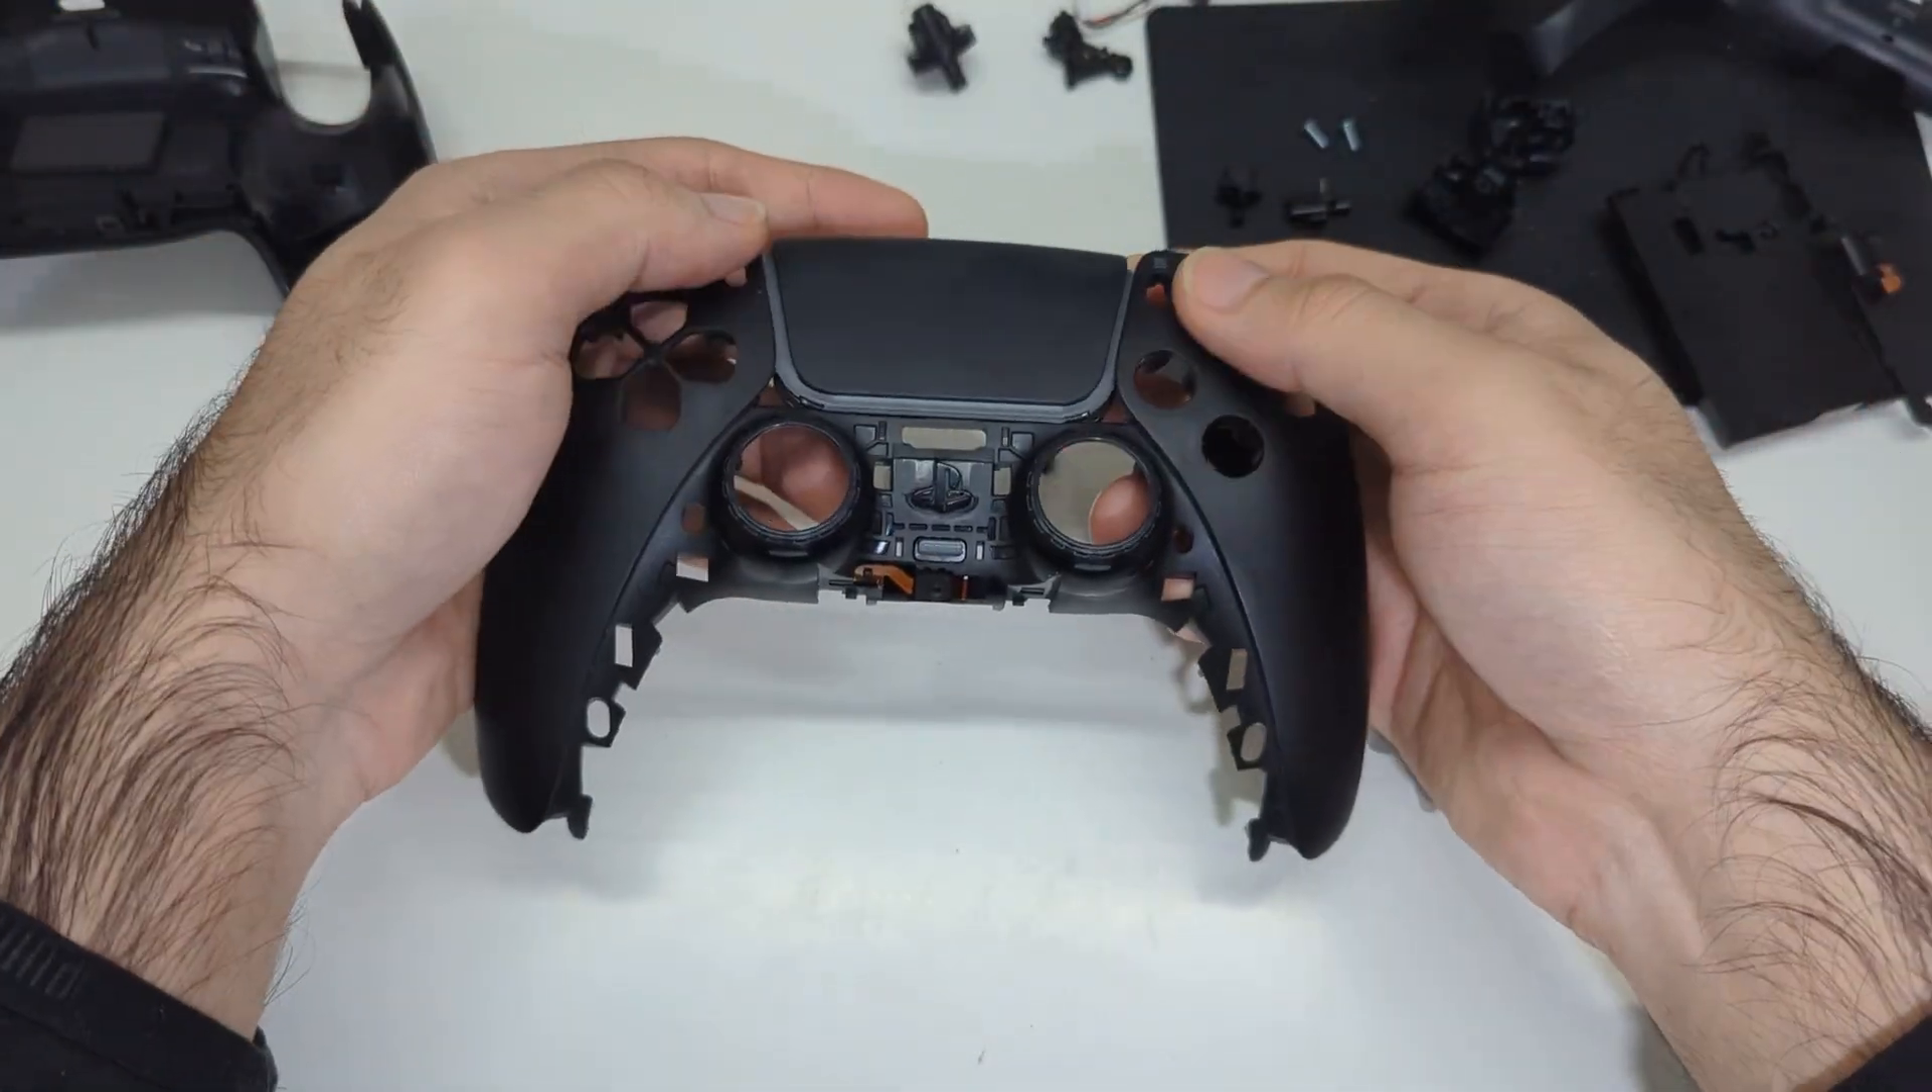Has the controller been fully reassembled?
No.